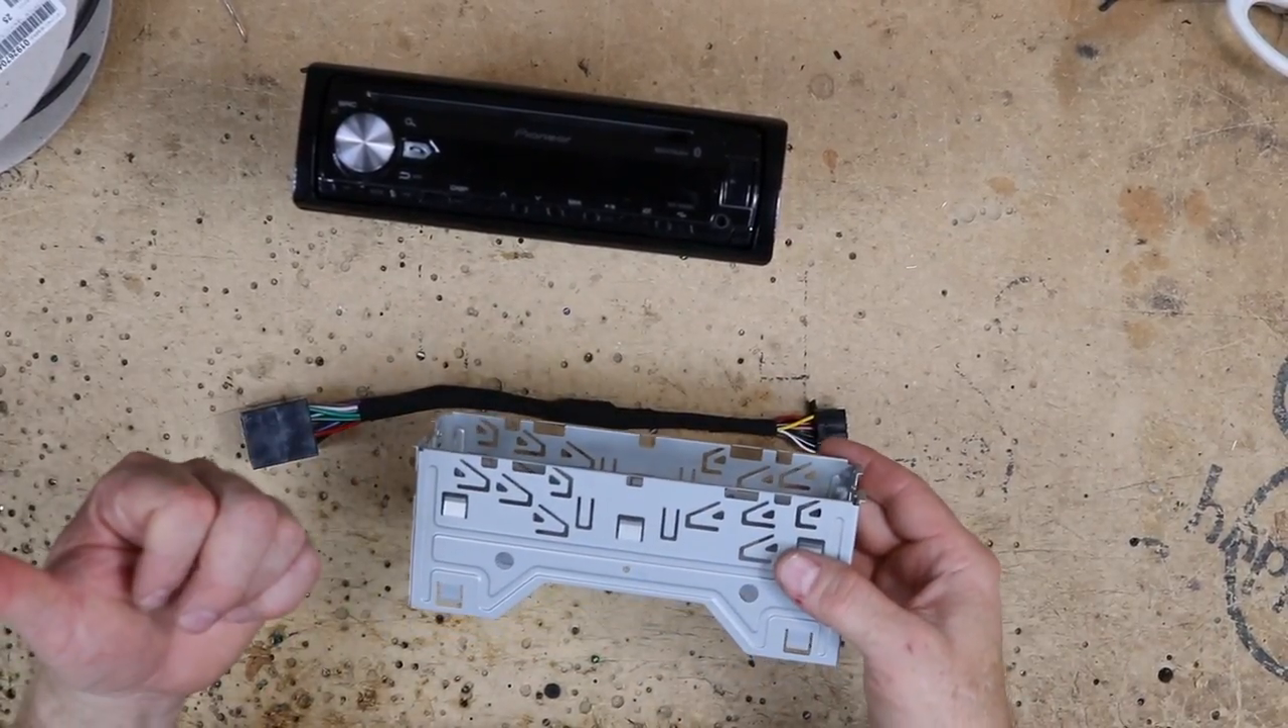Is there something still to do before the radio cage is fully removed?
No.